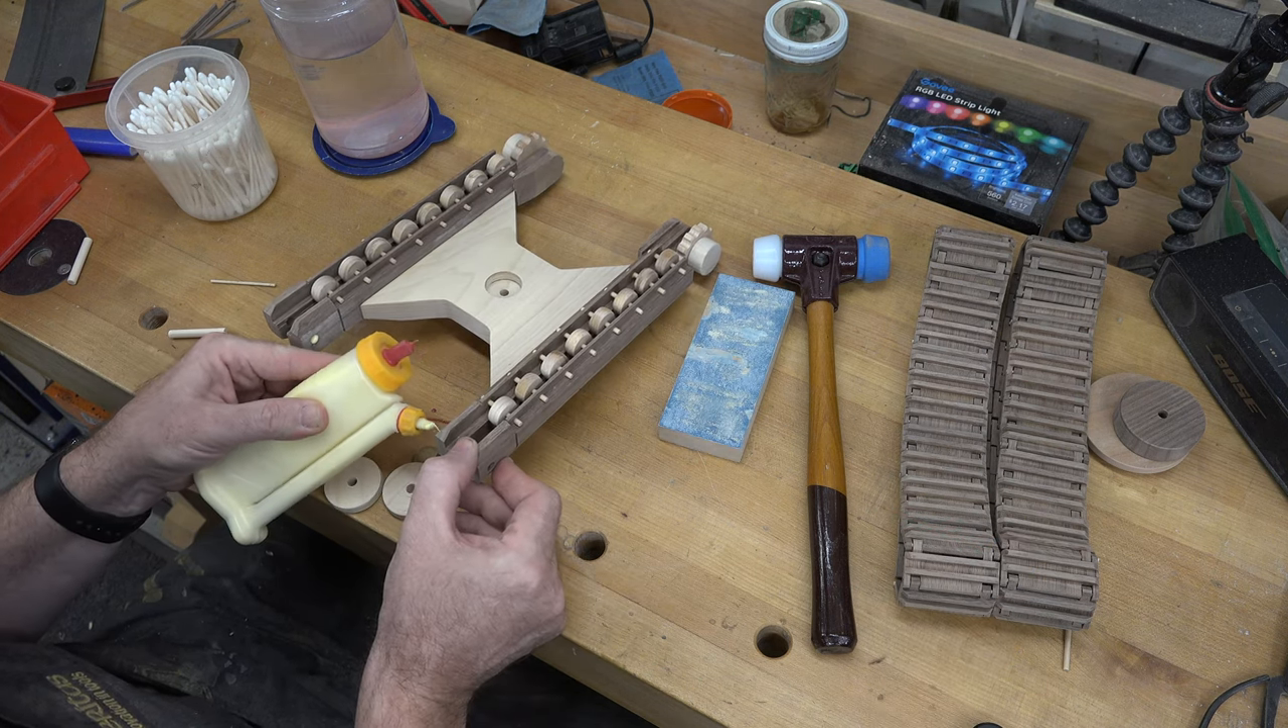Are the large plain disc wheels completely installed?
No.